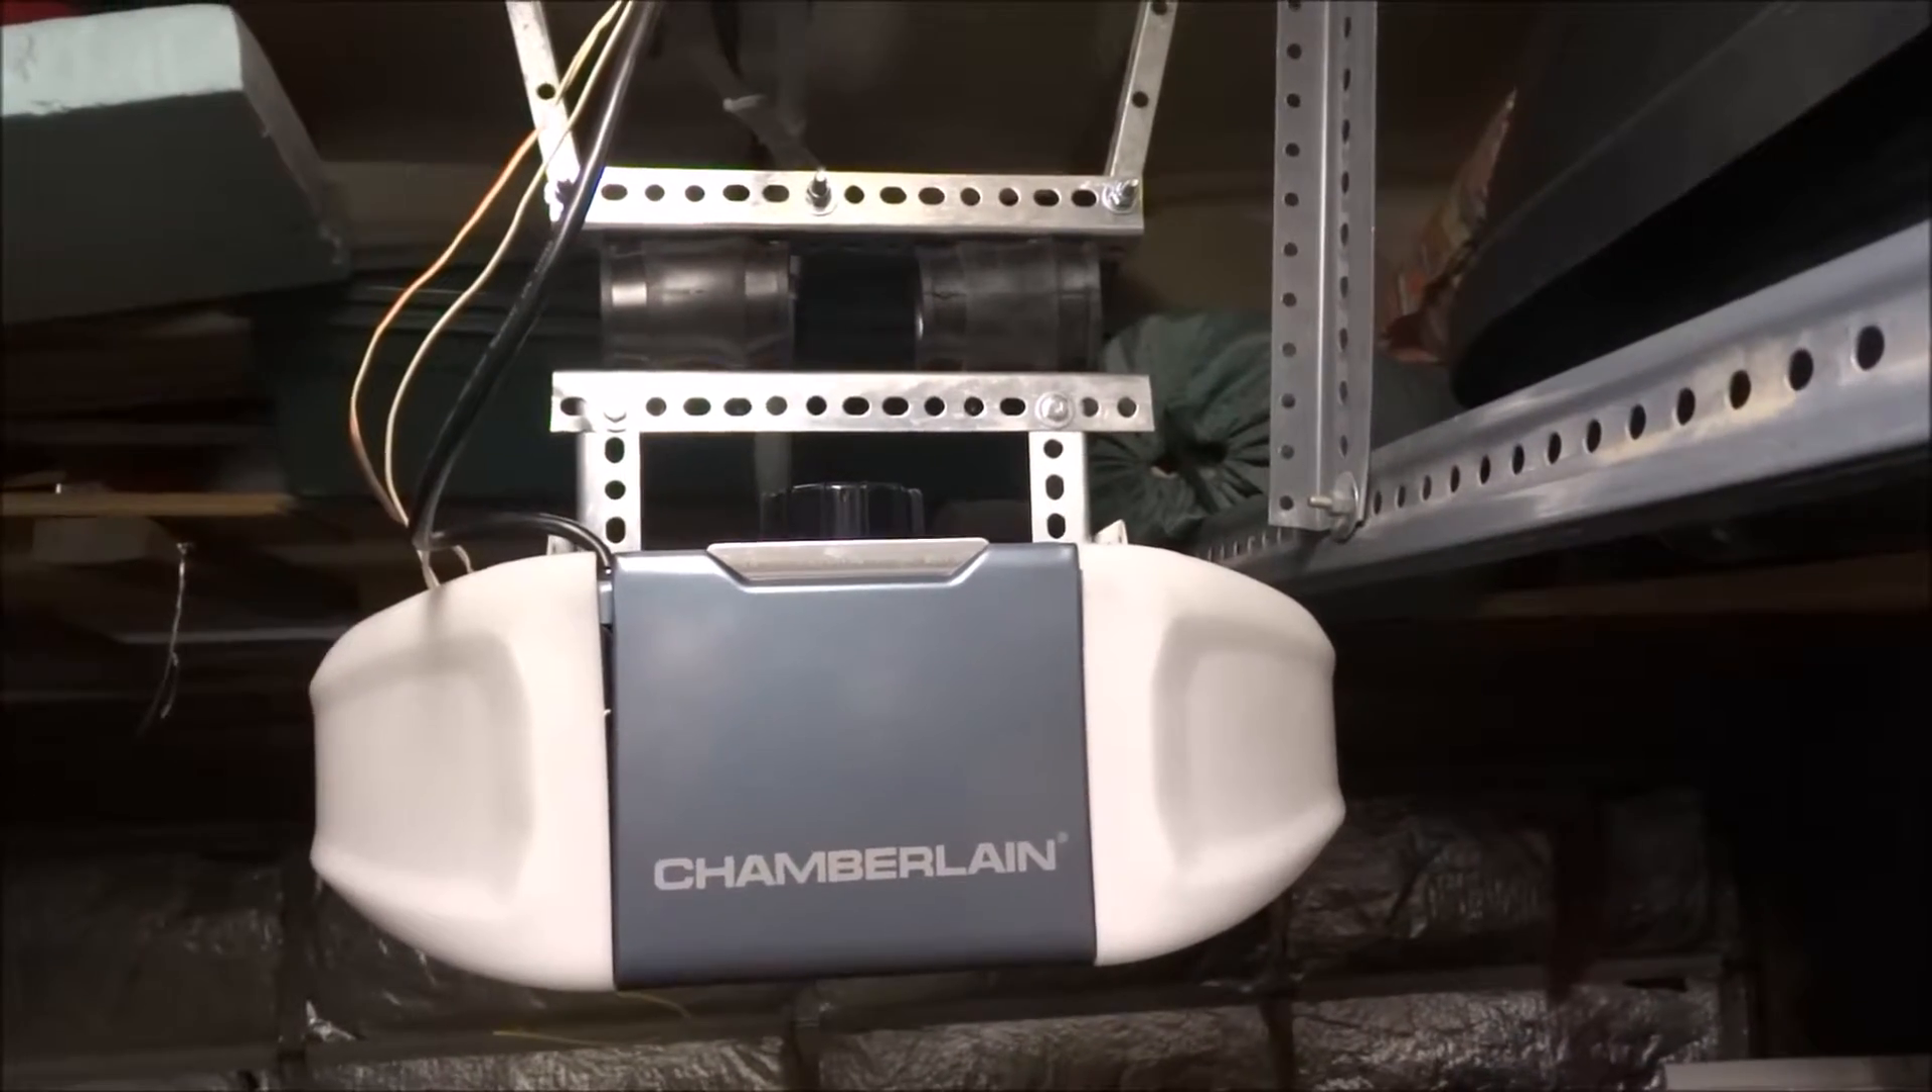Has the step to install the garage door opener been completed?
Yes.